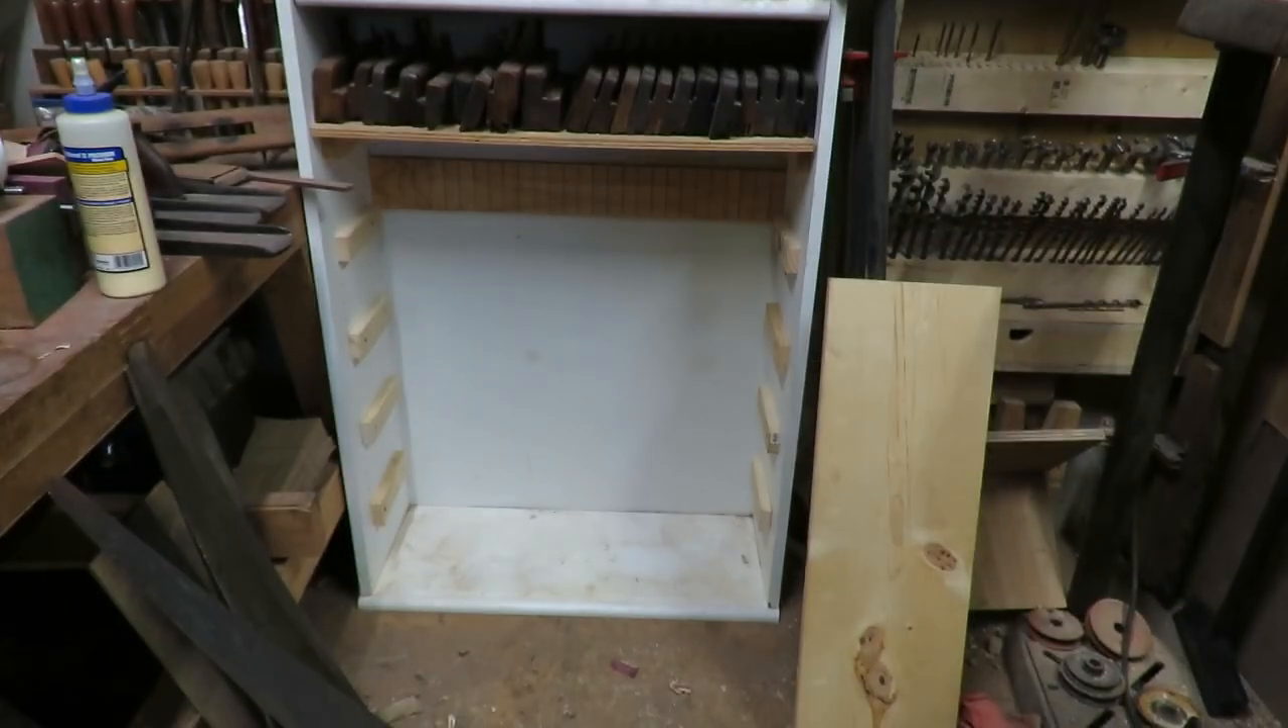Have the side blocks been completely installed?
Yes.